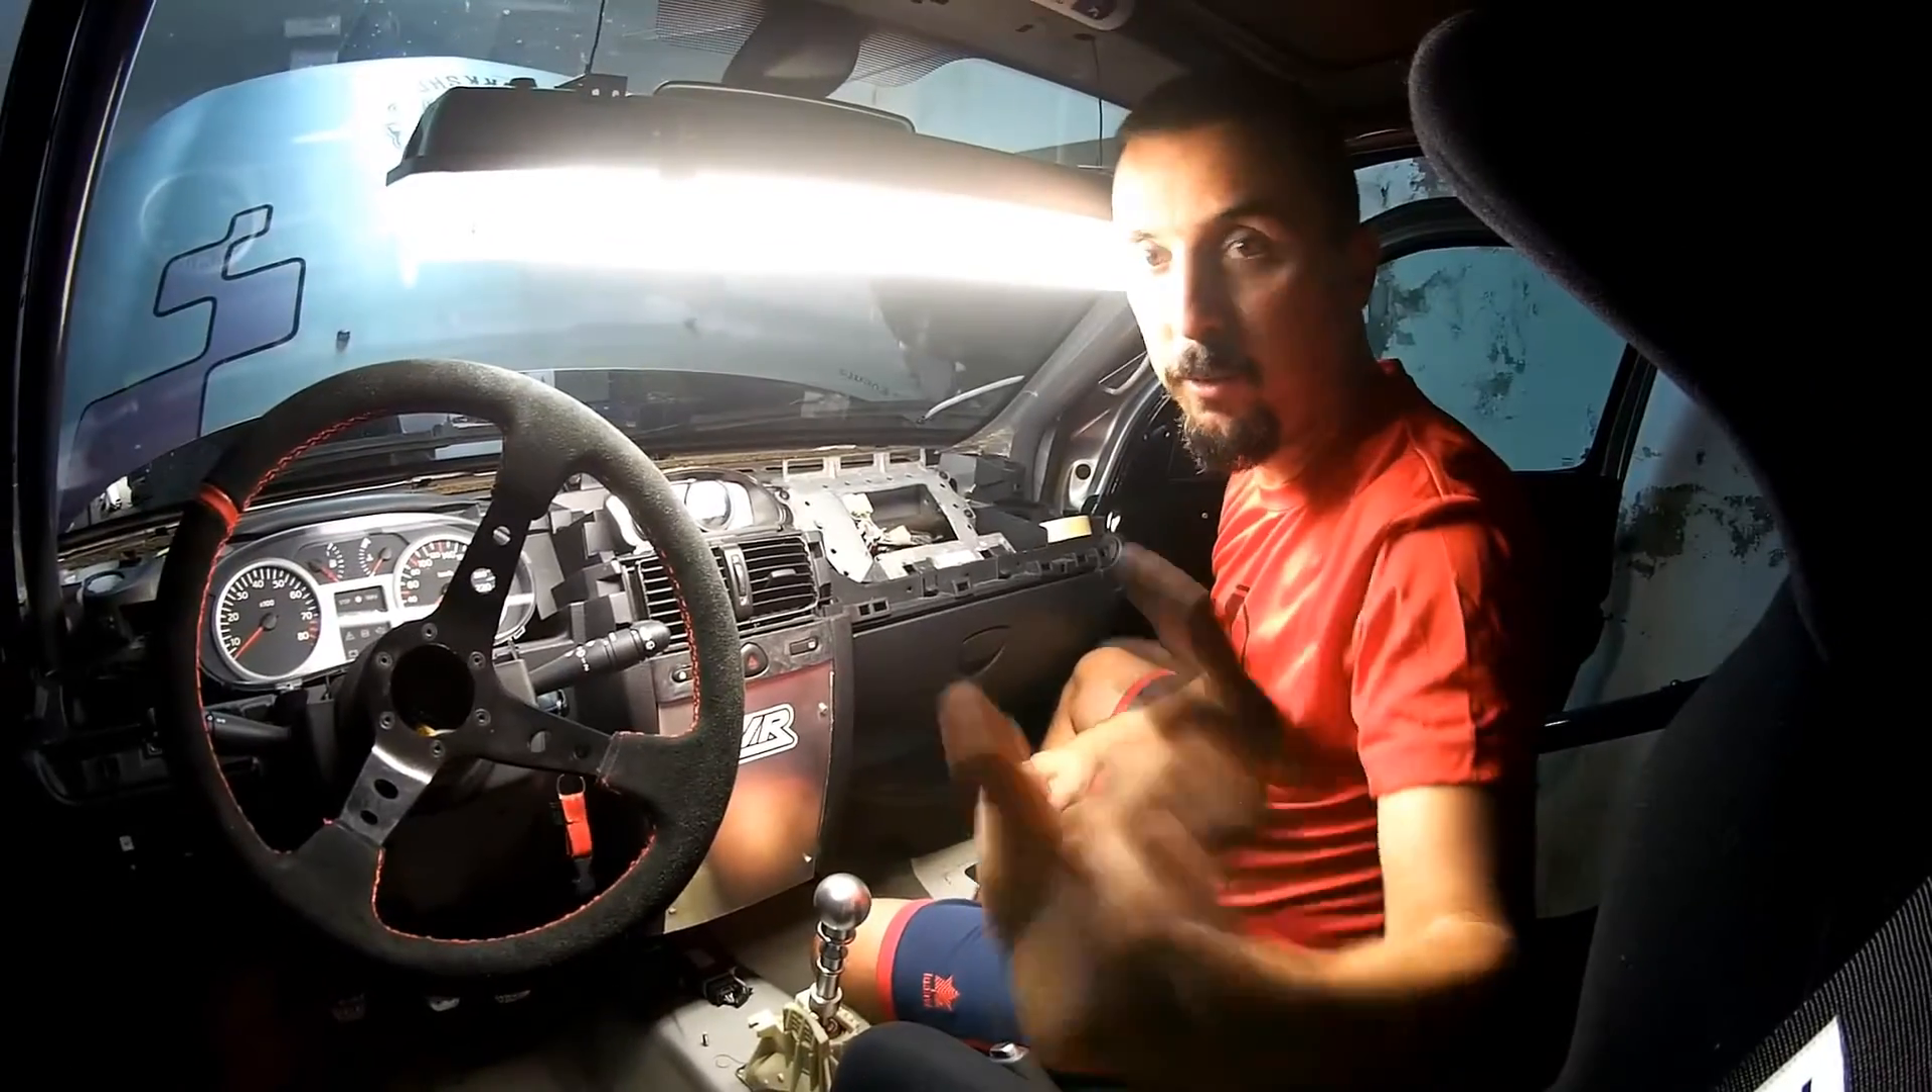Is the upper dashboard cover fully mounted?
No.